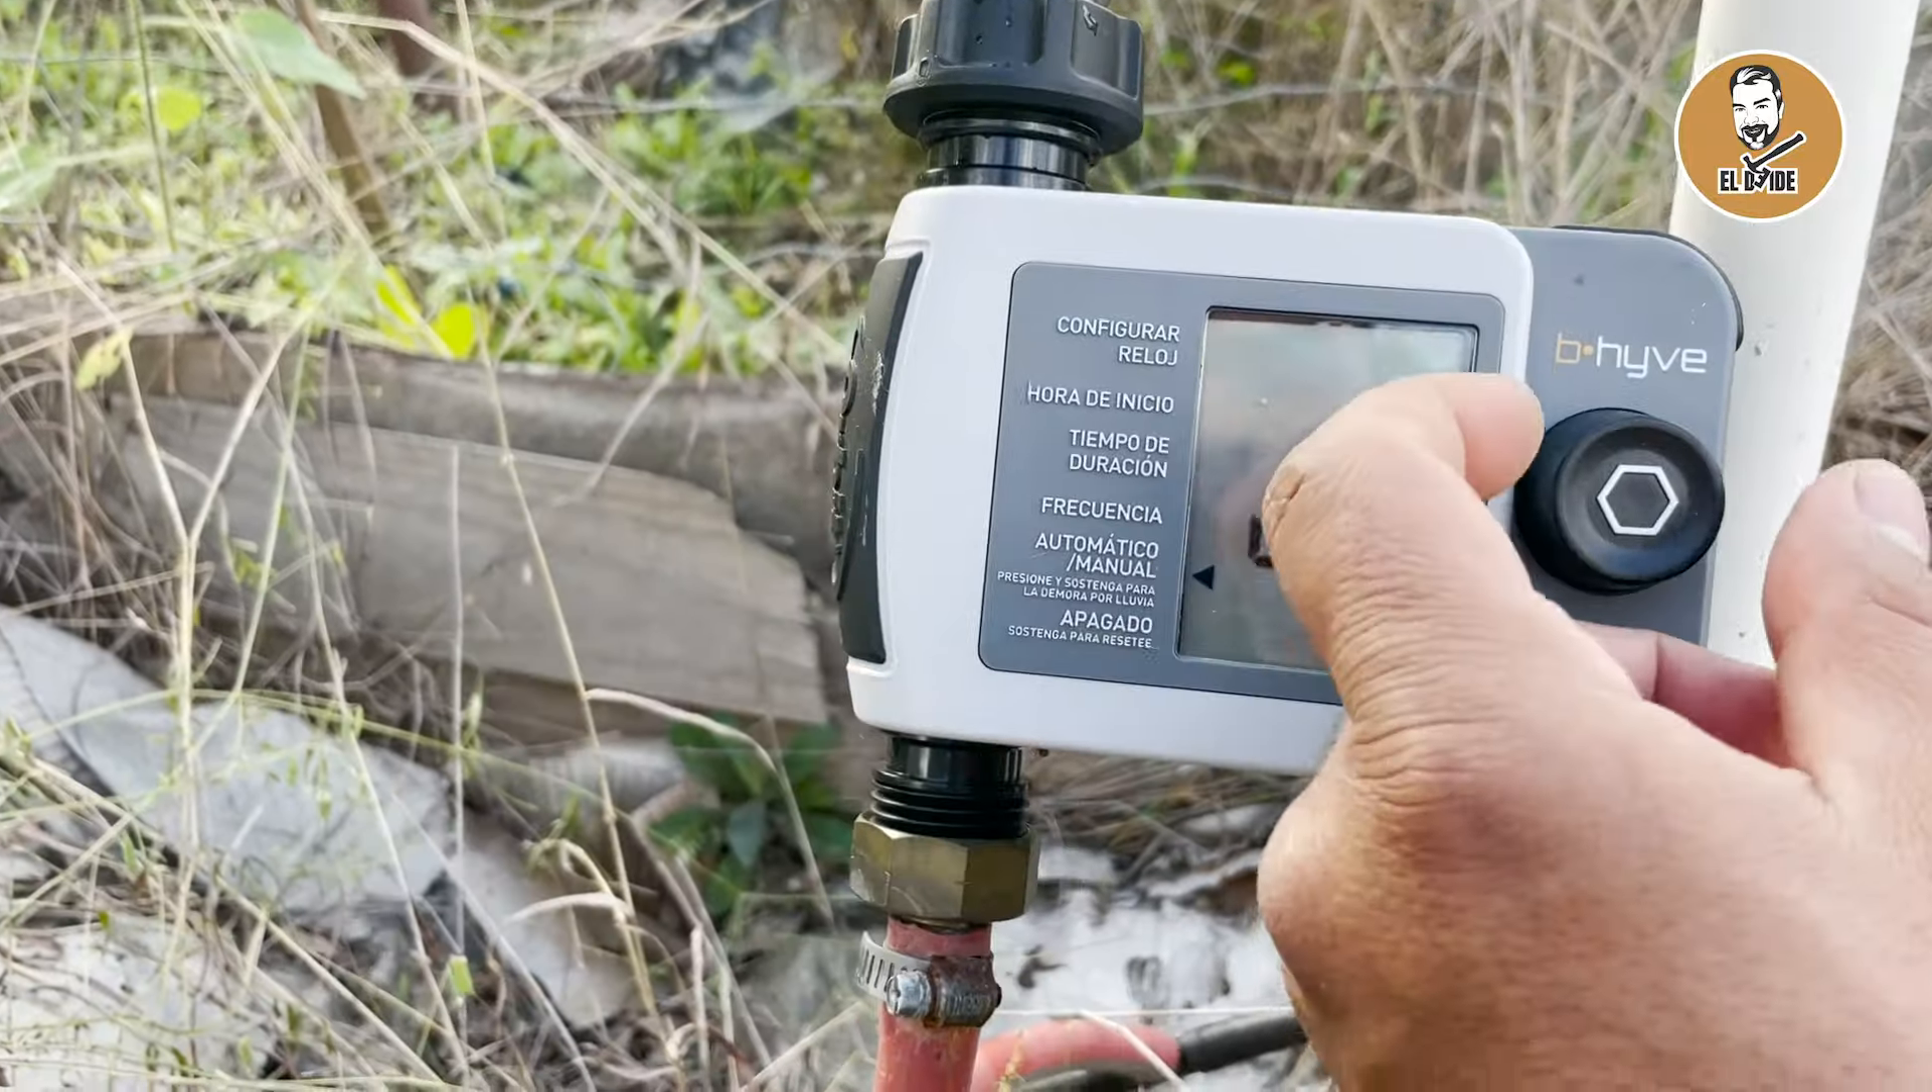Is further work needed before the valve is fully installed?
No.